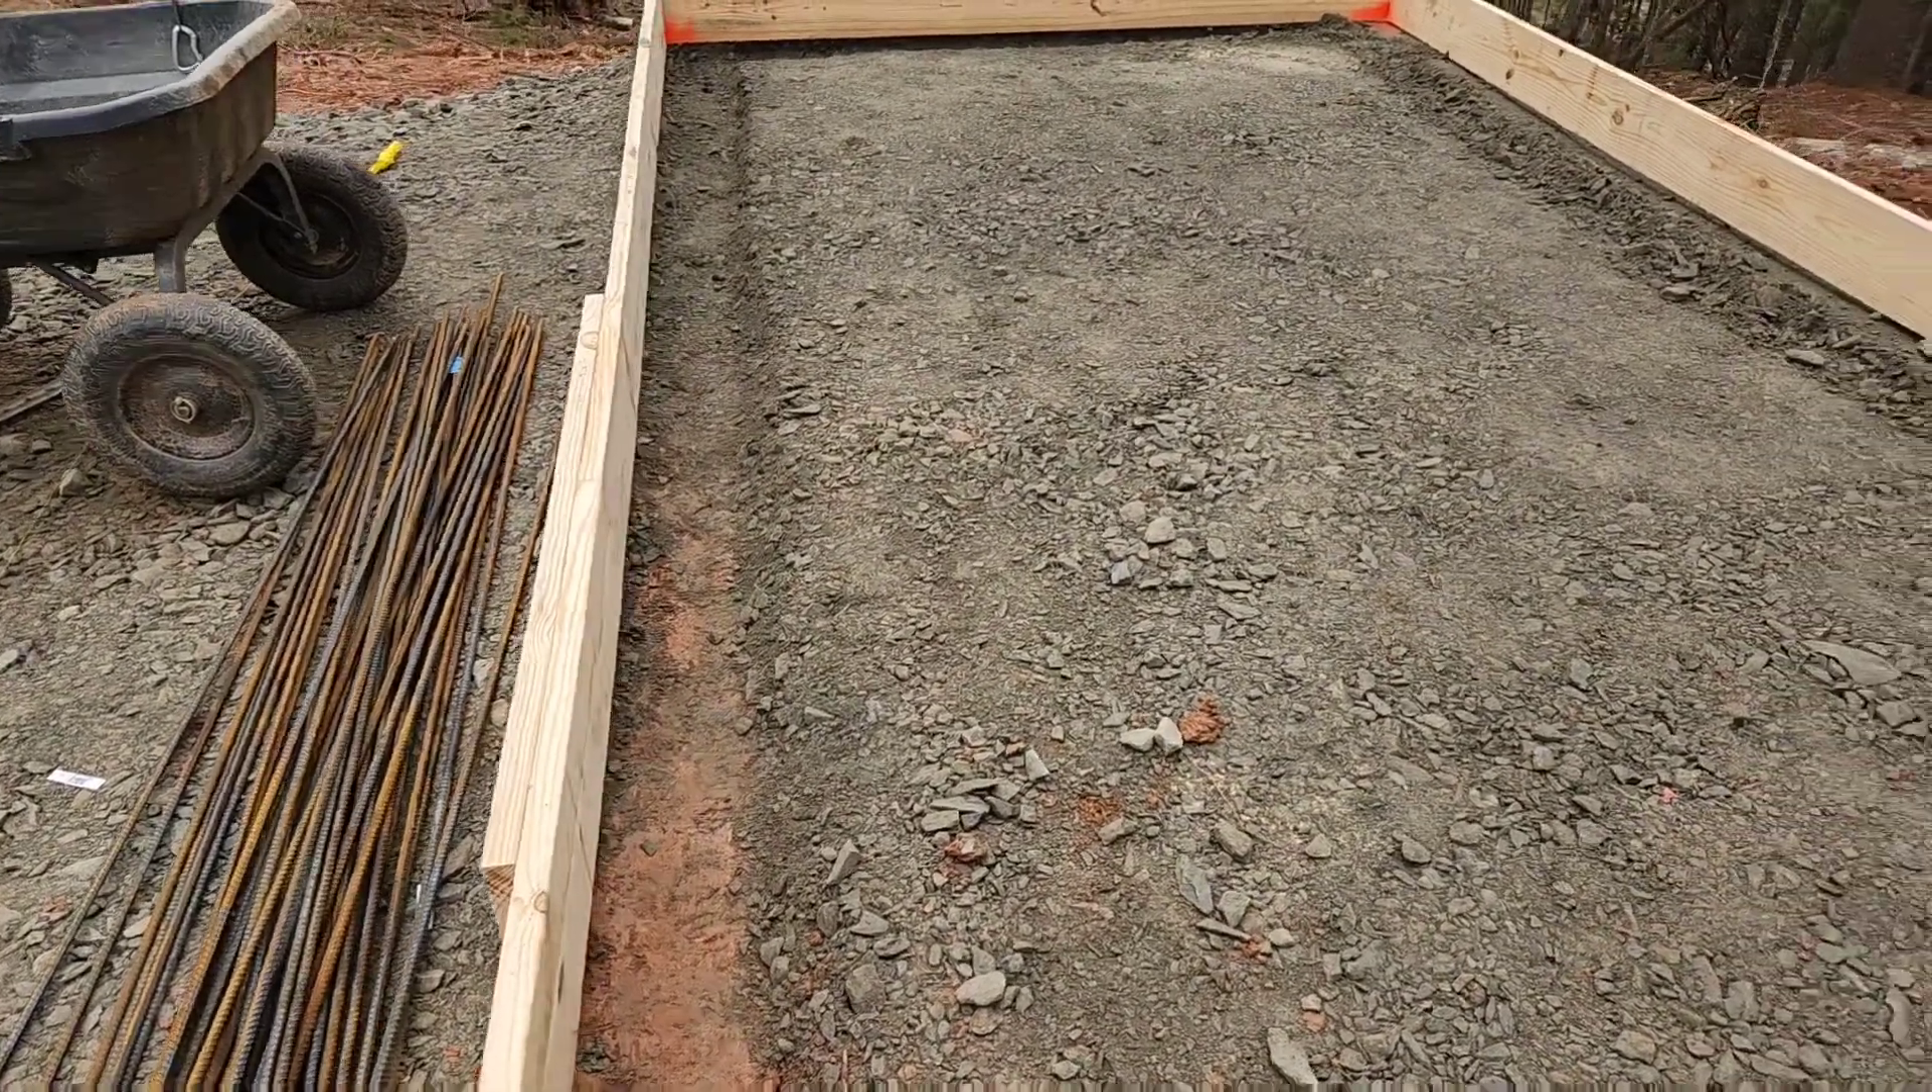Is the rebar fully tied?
No.